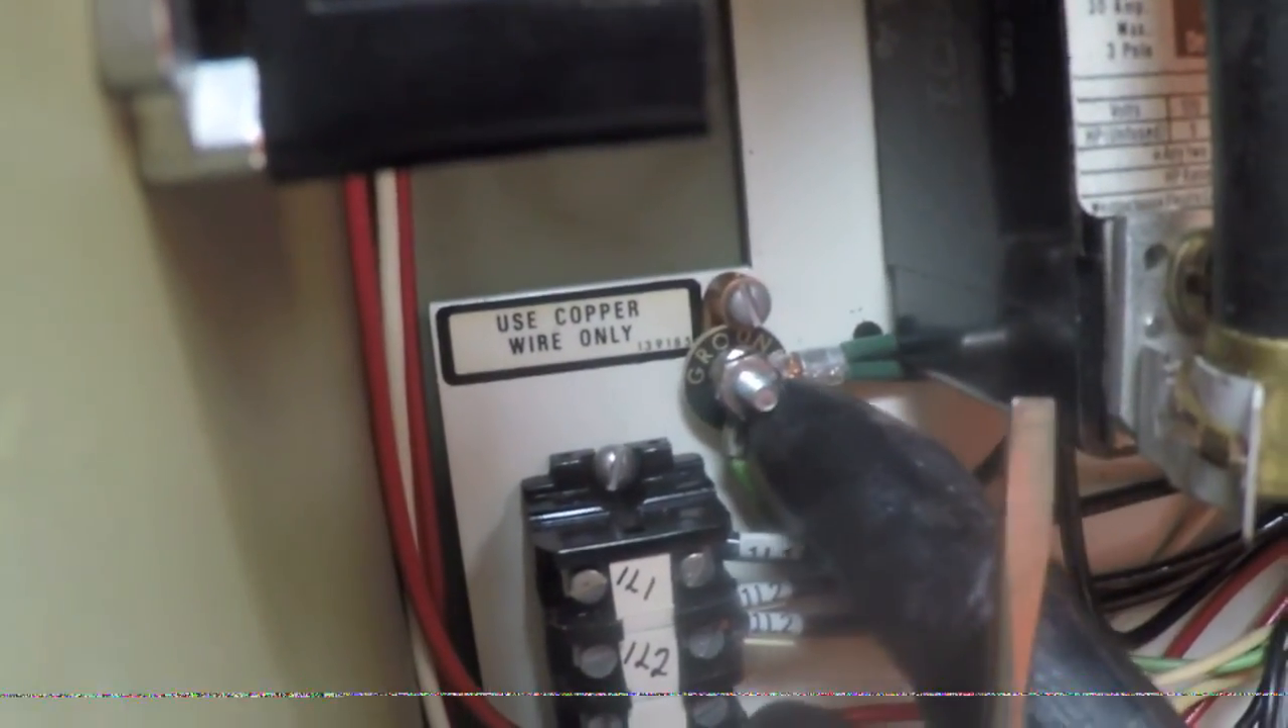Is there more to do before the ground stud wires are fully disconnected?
Yes.